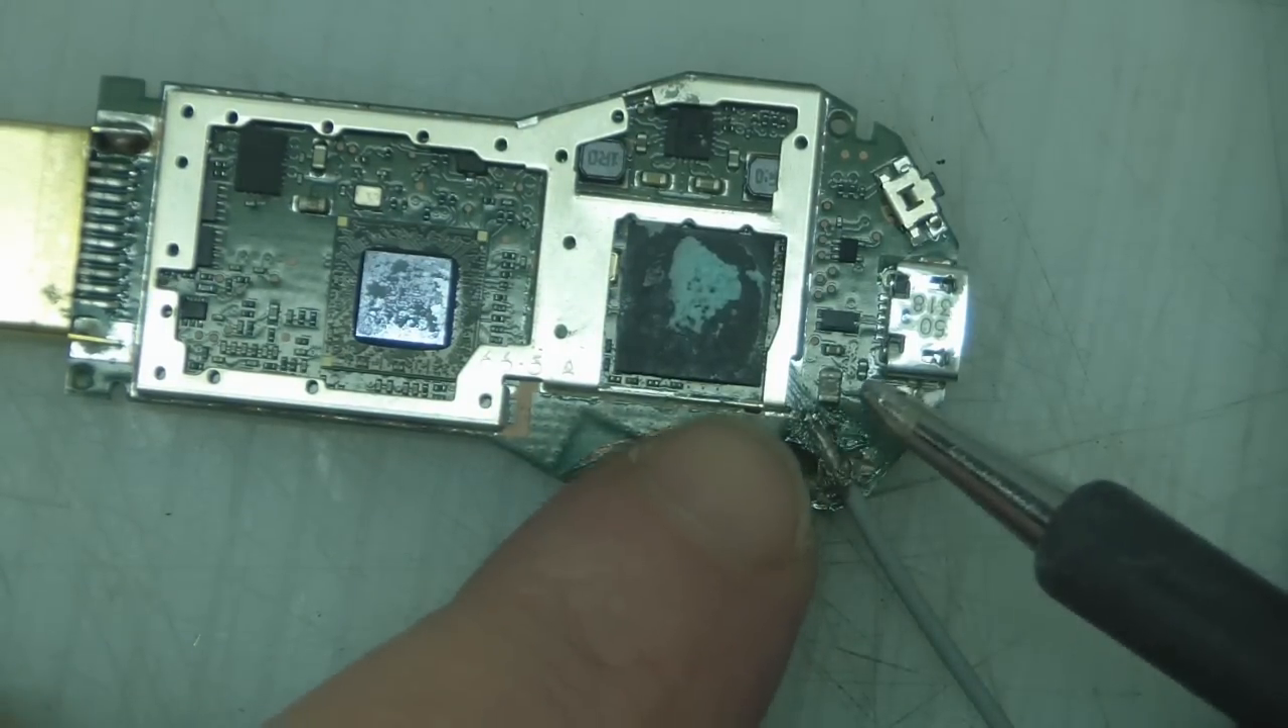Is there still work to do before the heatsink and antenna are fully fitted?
Yes.